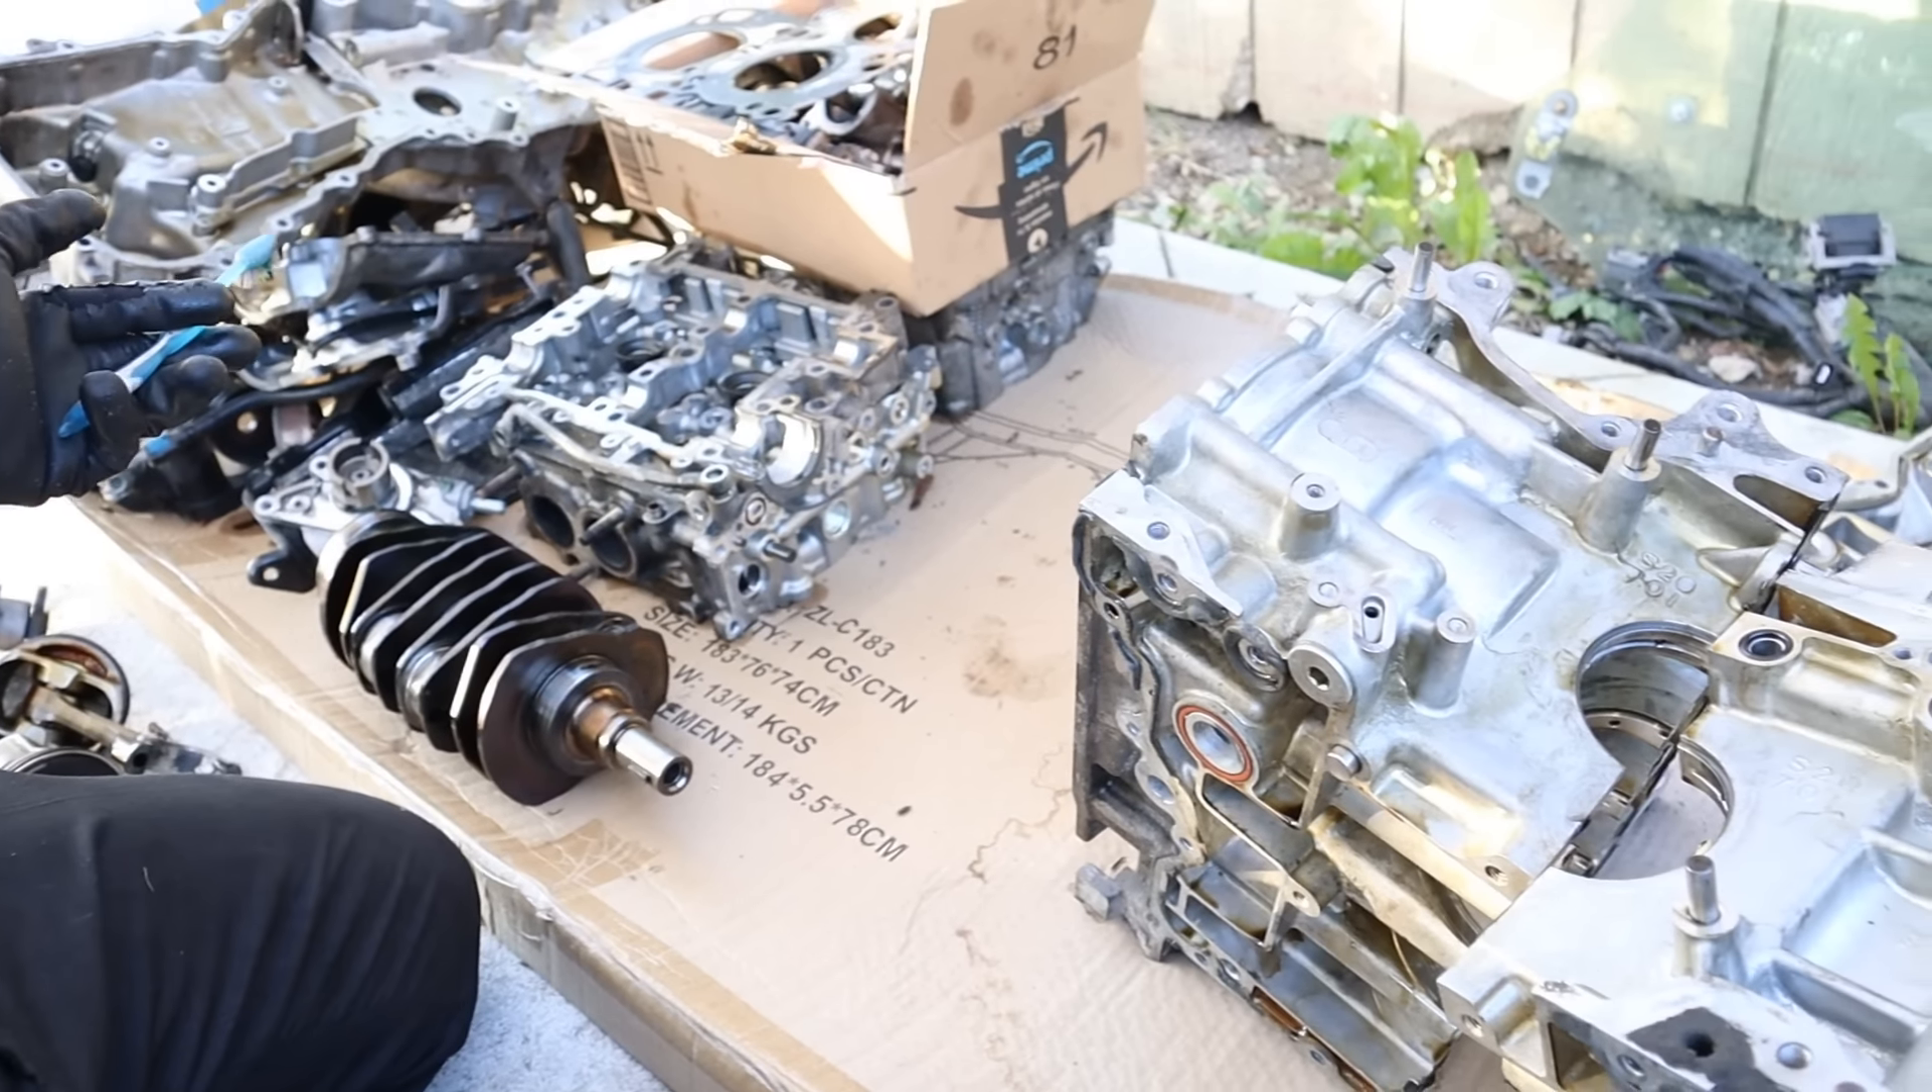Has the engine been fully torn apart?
Yes.